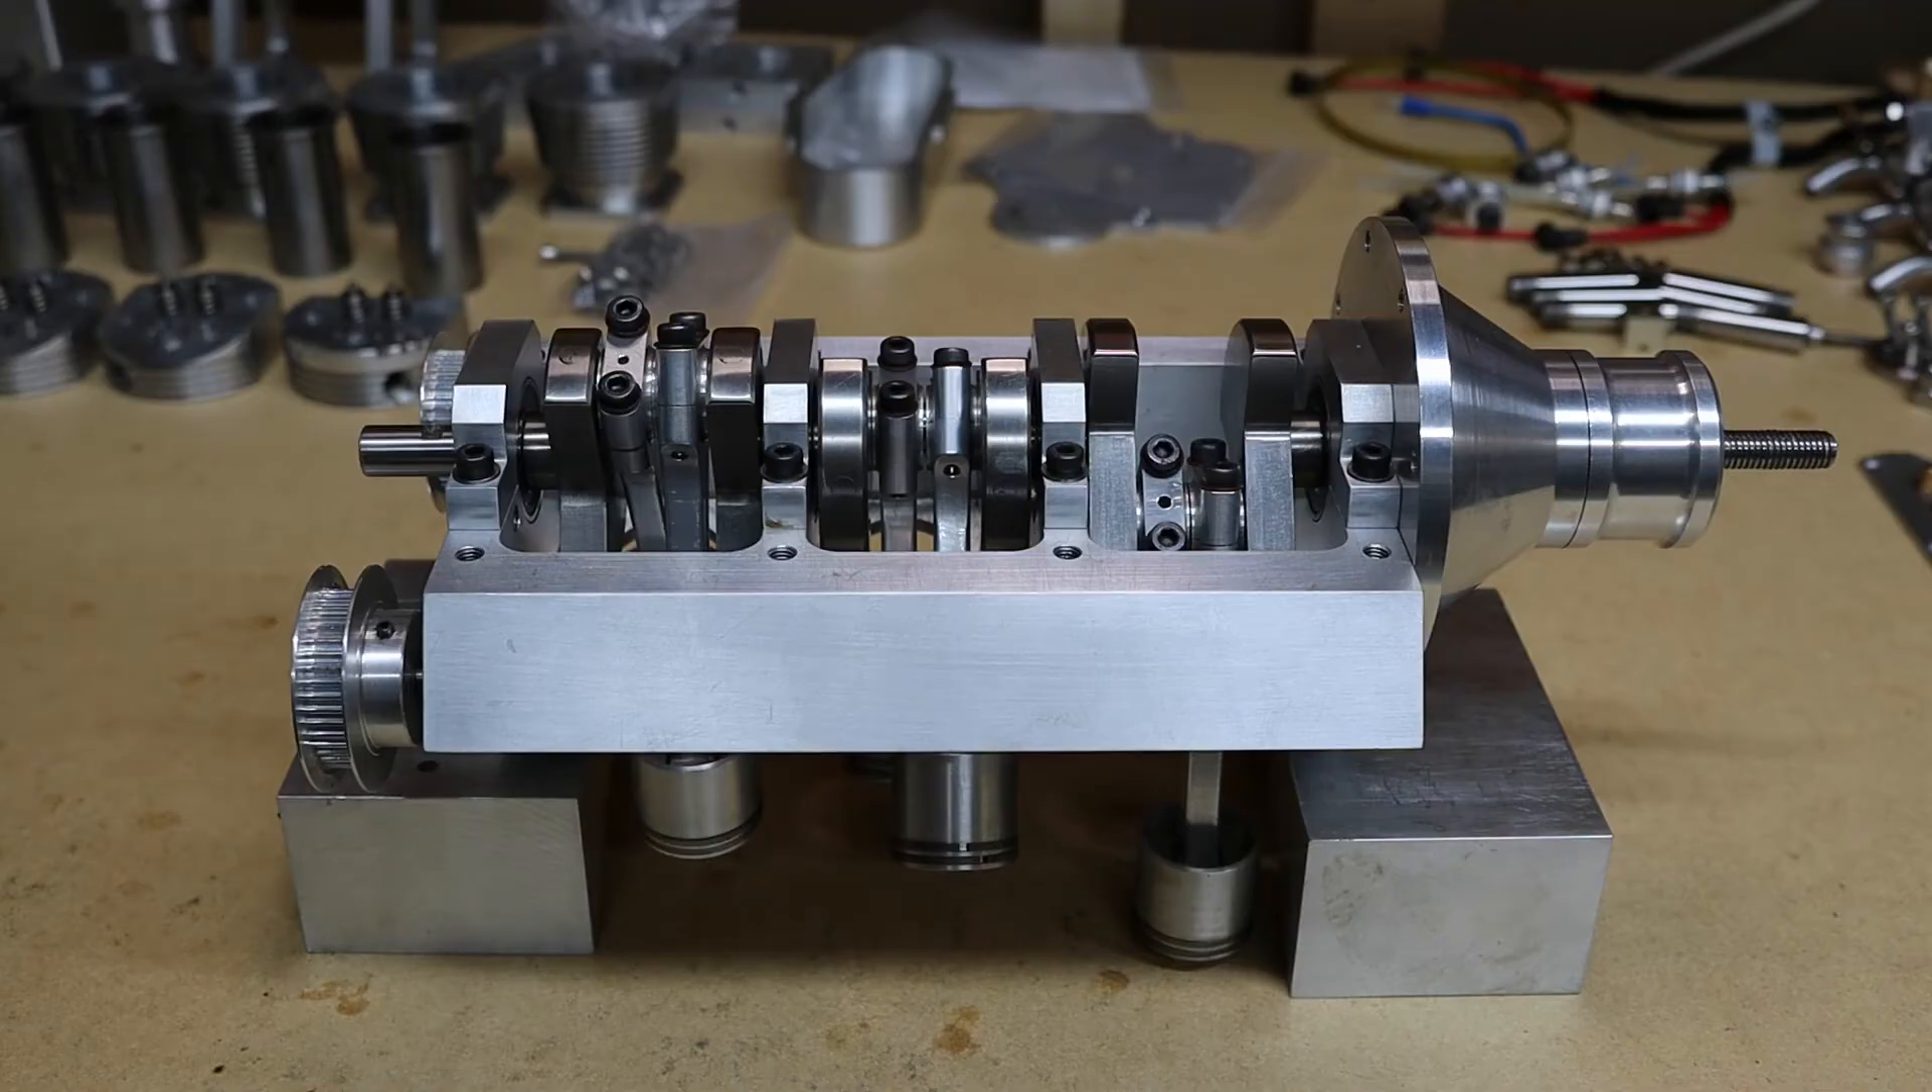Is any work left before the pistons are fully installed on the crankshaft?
No.